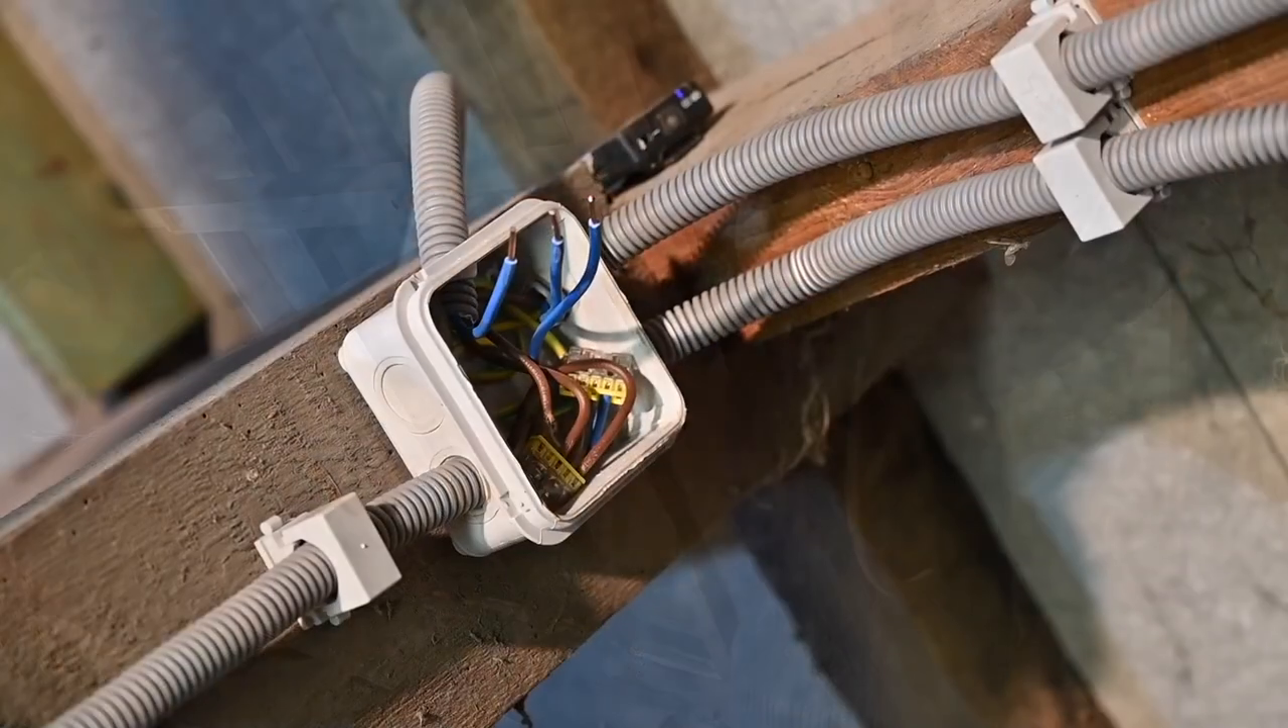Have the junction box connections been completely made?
No.